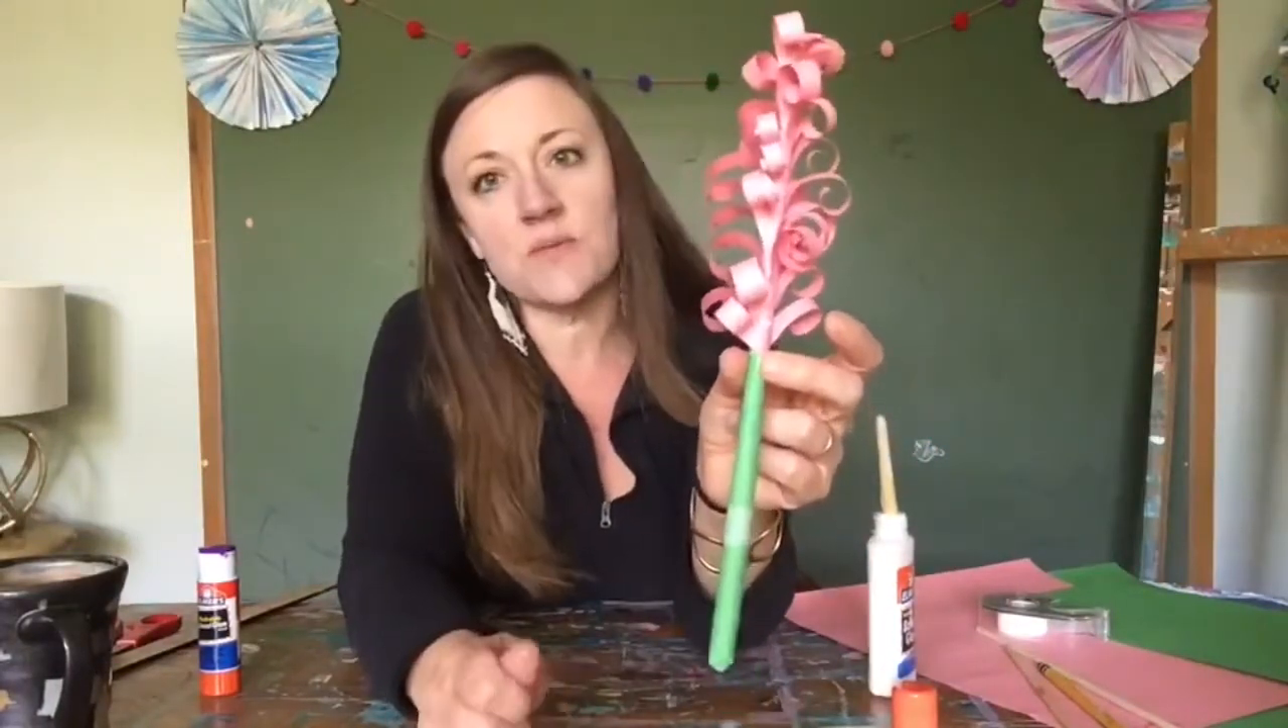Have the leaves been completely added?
No.